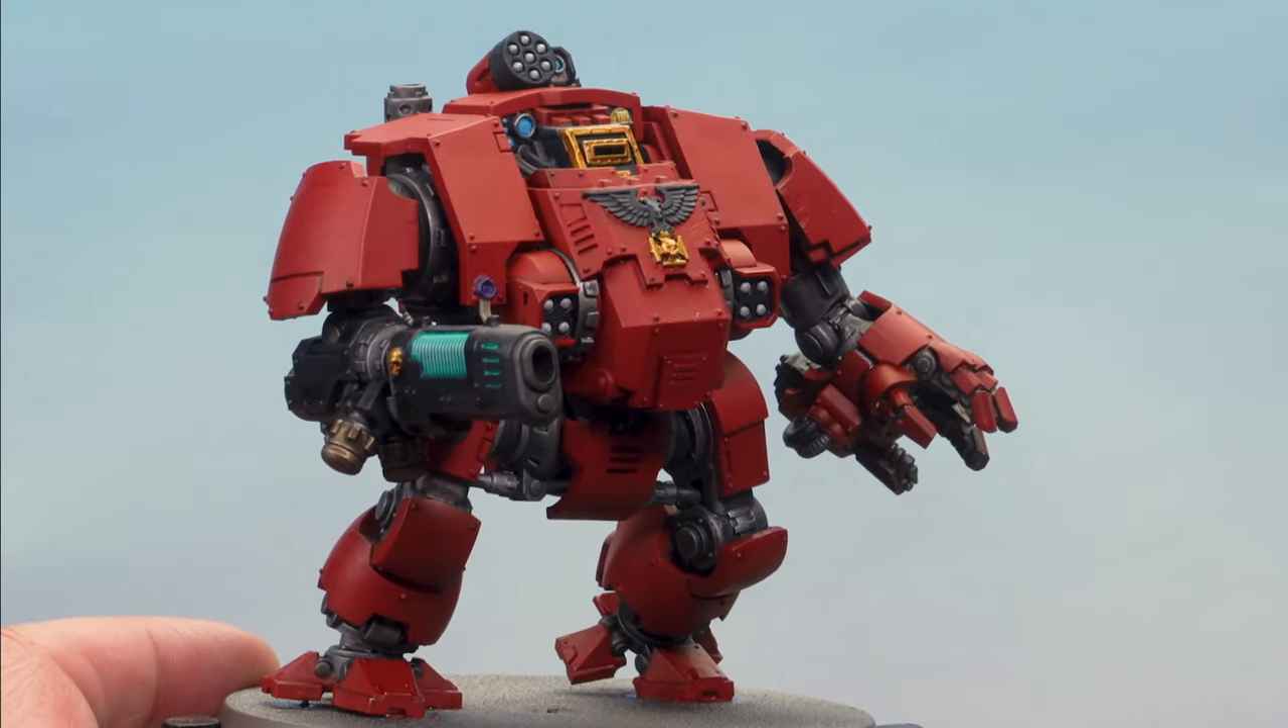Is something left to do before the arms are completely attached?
No.